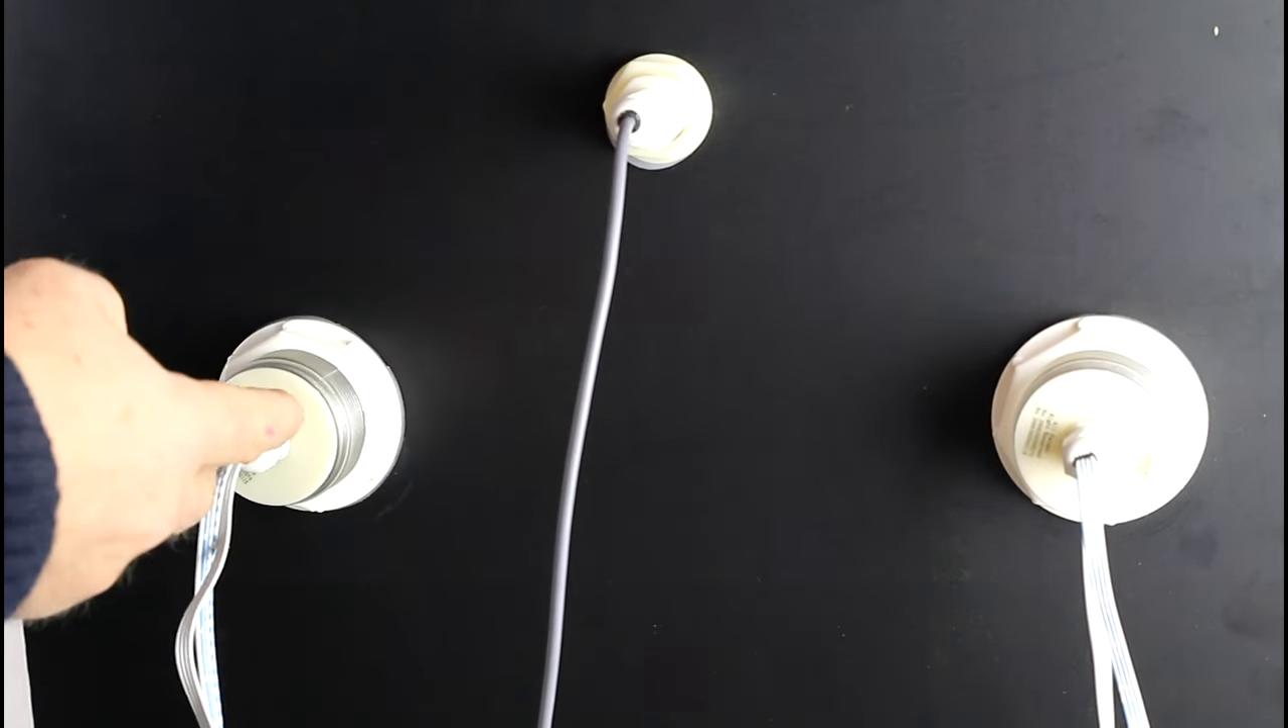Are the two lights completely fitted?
Yes.